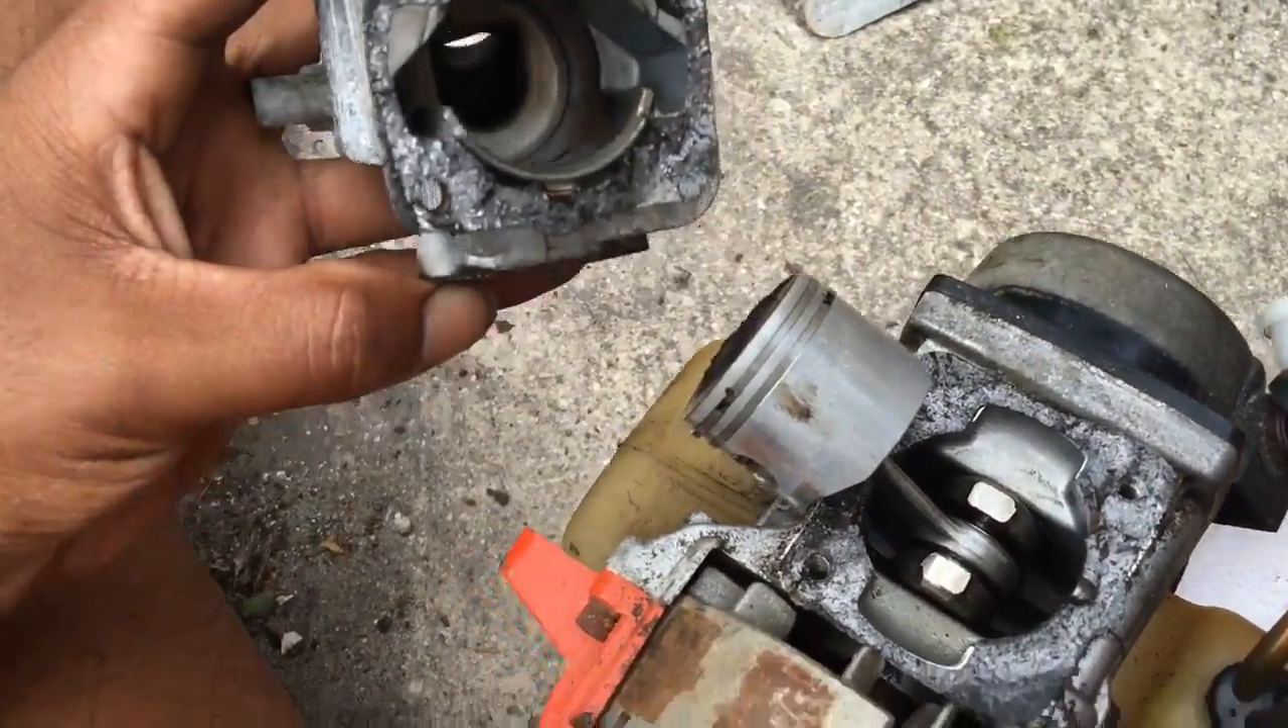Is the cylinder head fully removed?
Yes.